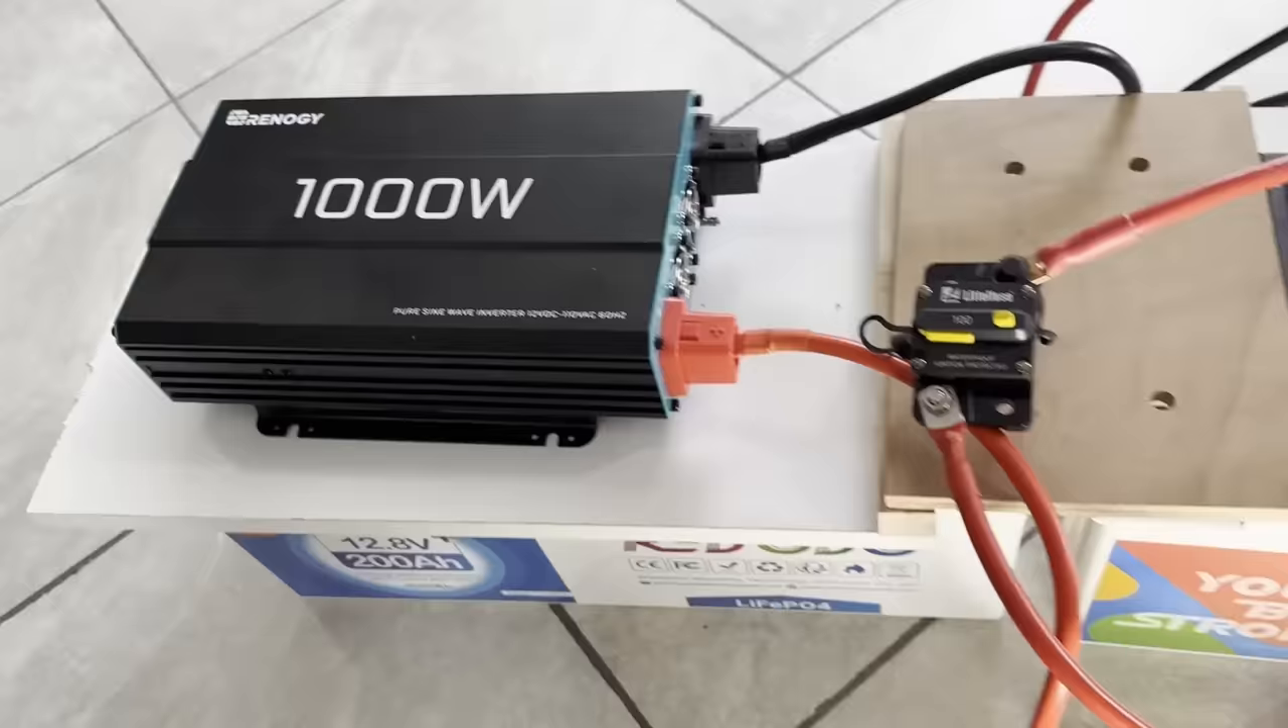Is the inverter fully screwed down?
No.